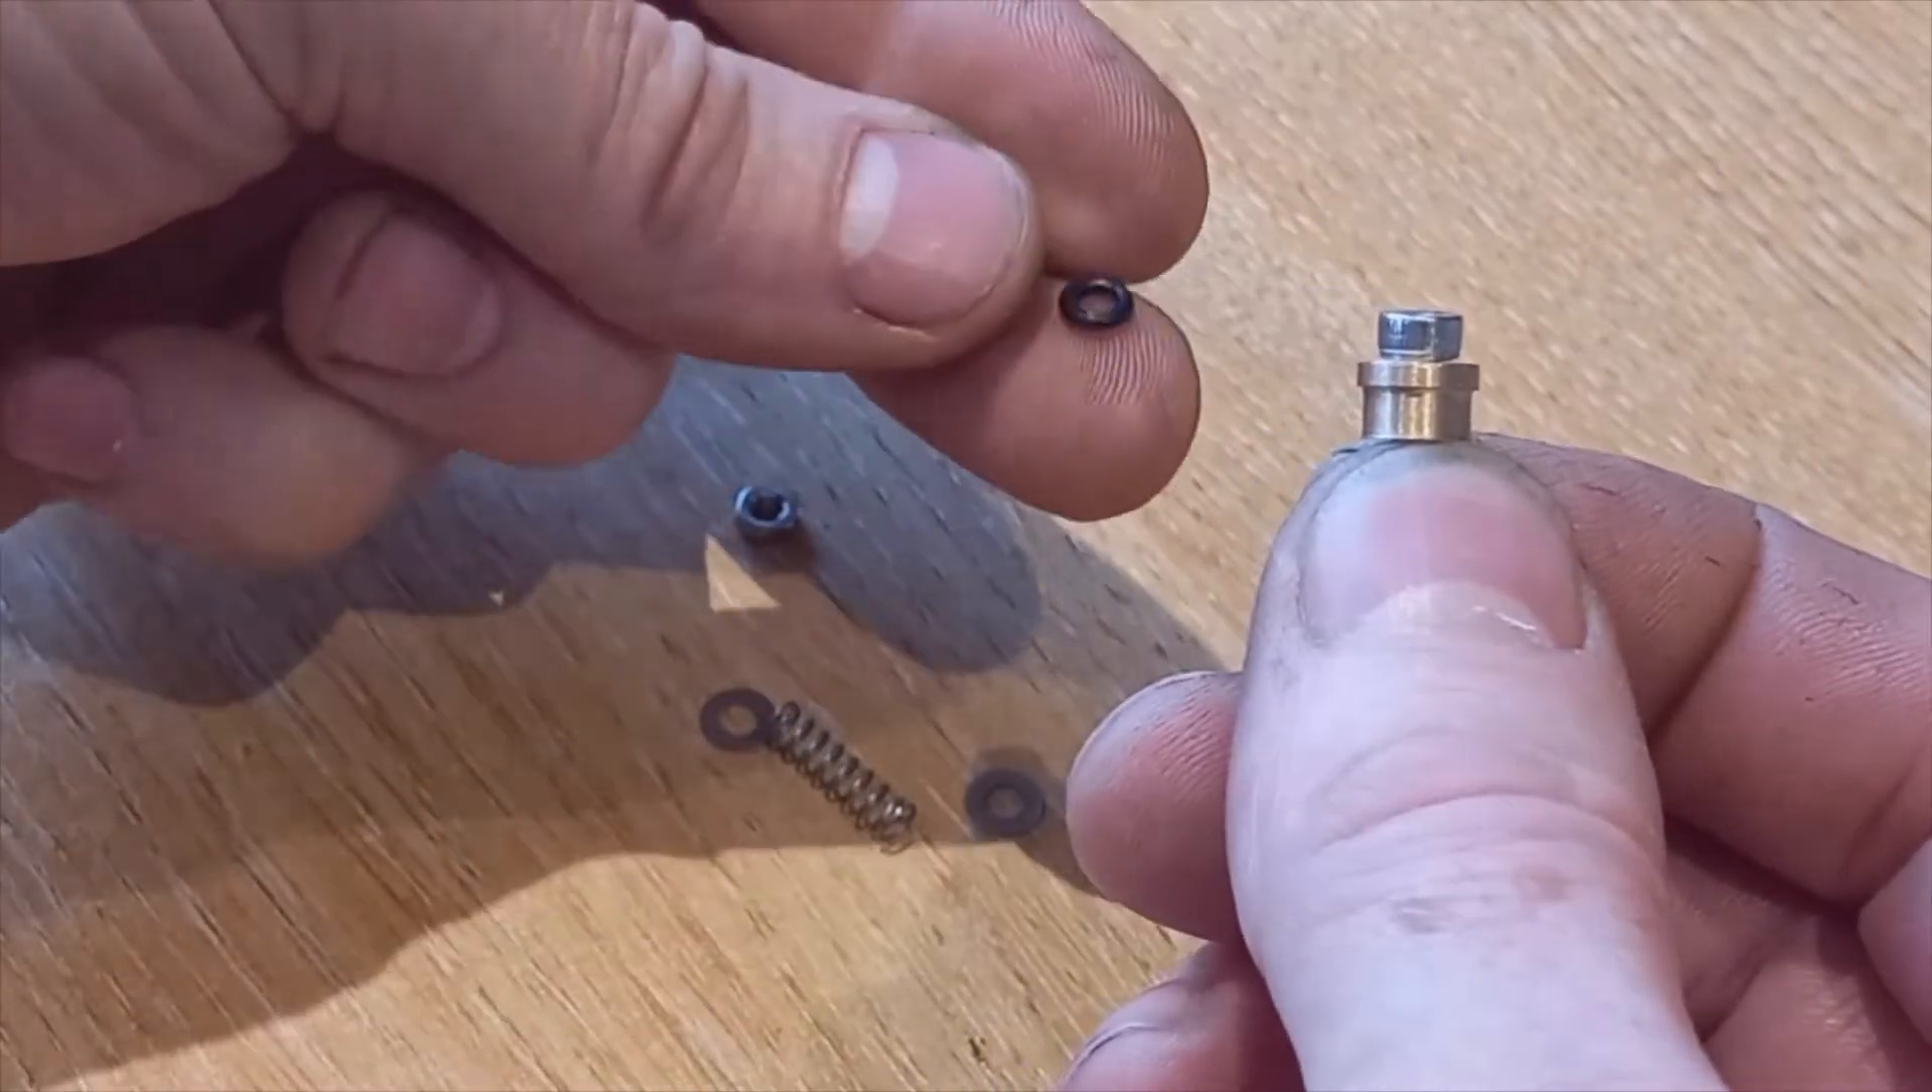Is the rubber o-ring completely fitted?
No.